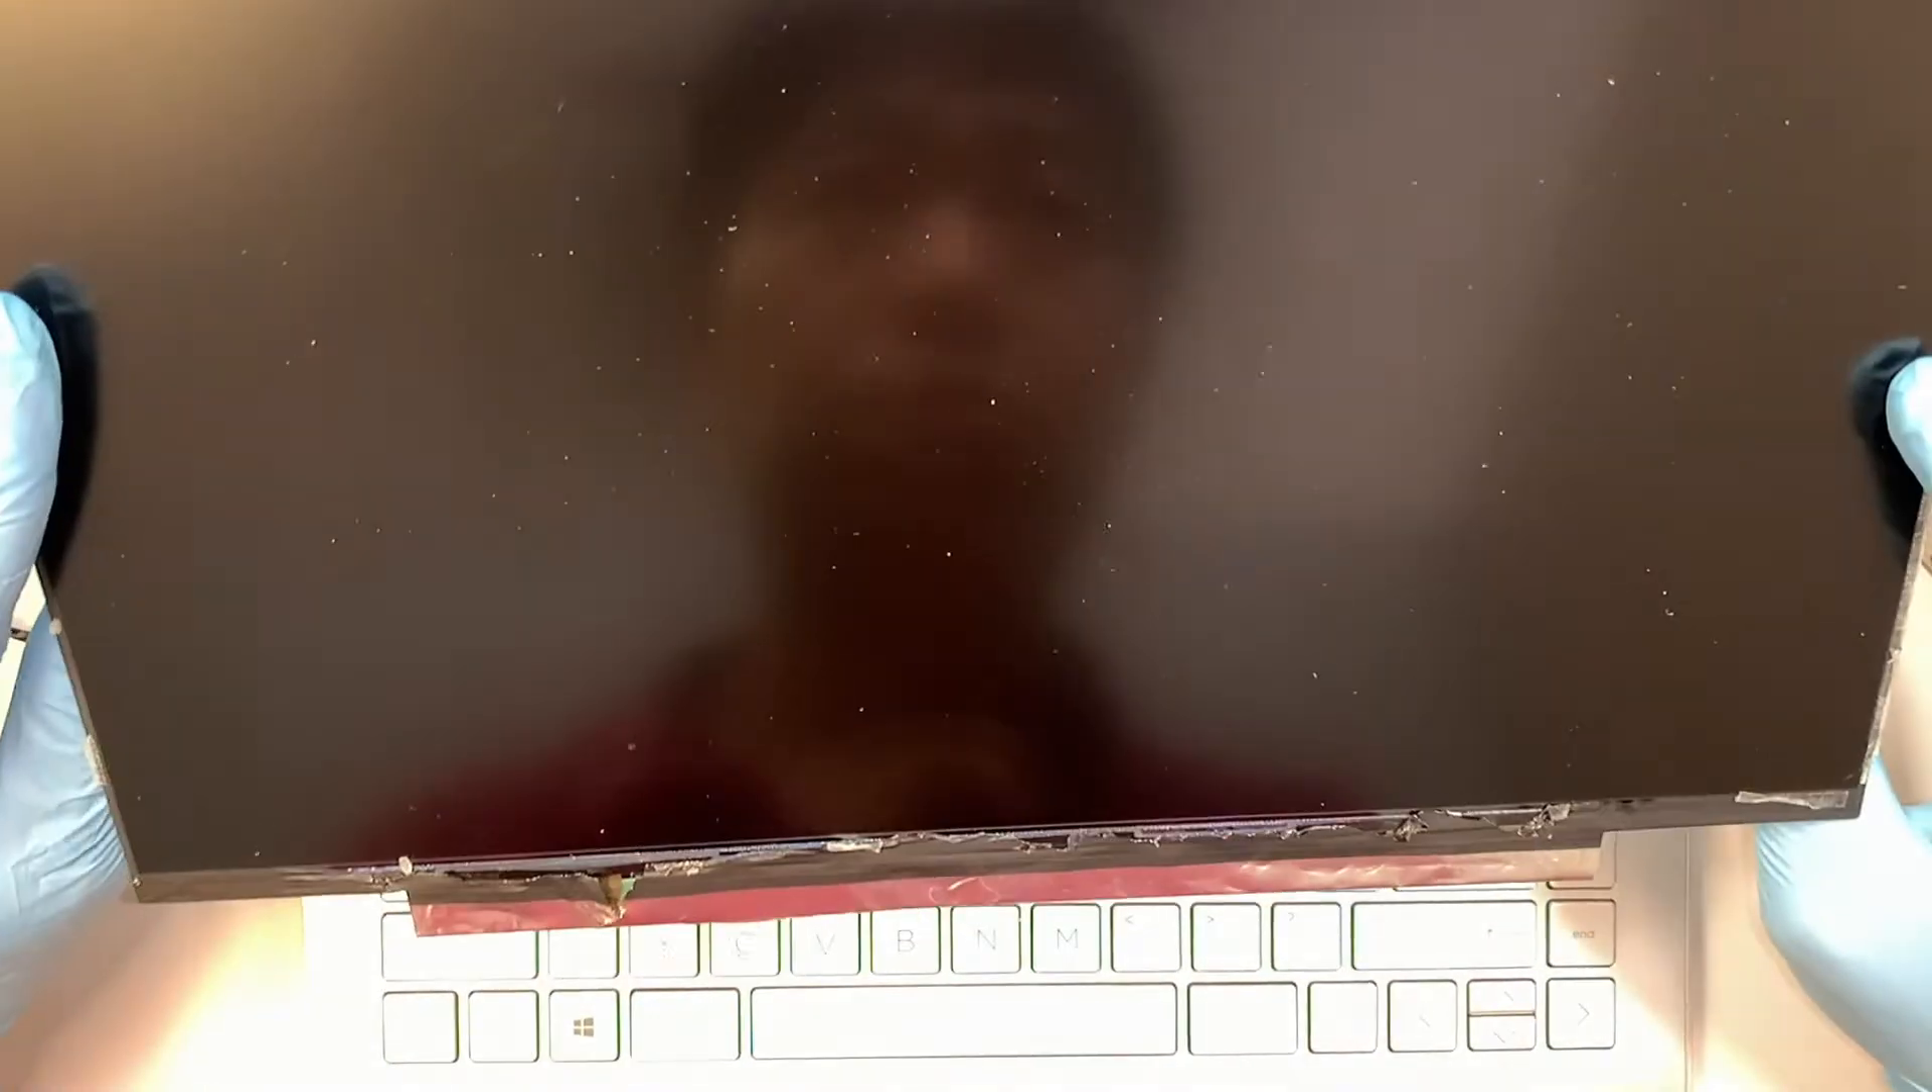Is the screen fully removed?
Yes.